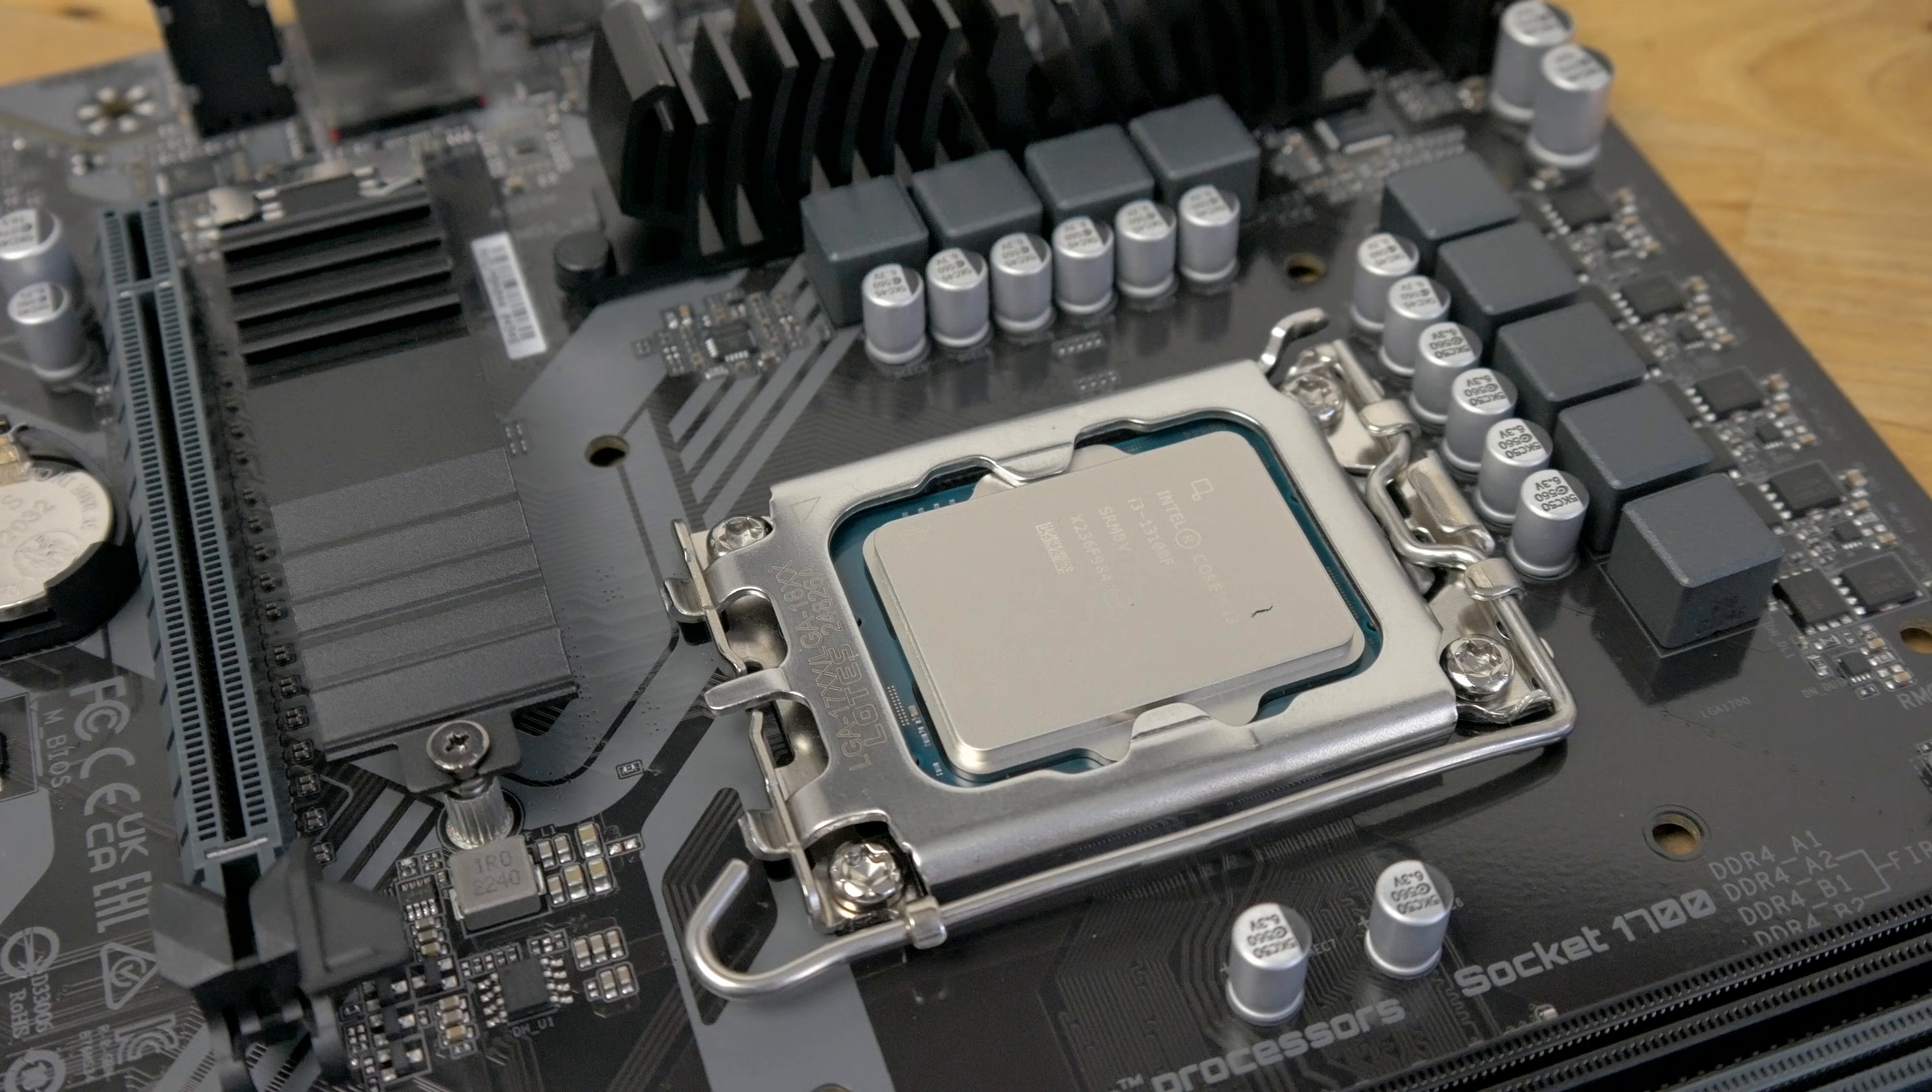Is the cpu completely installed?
Yes.